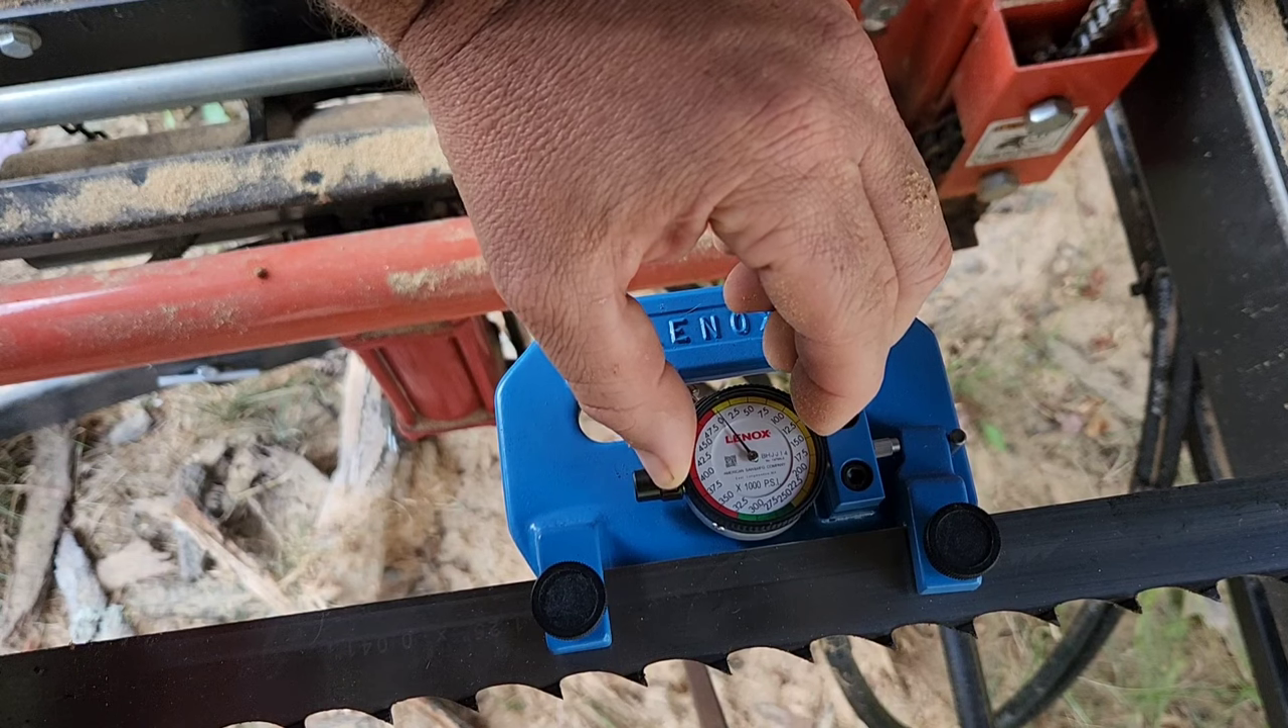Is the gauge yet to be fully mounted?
No.